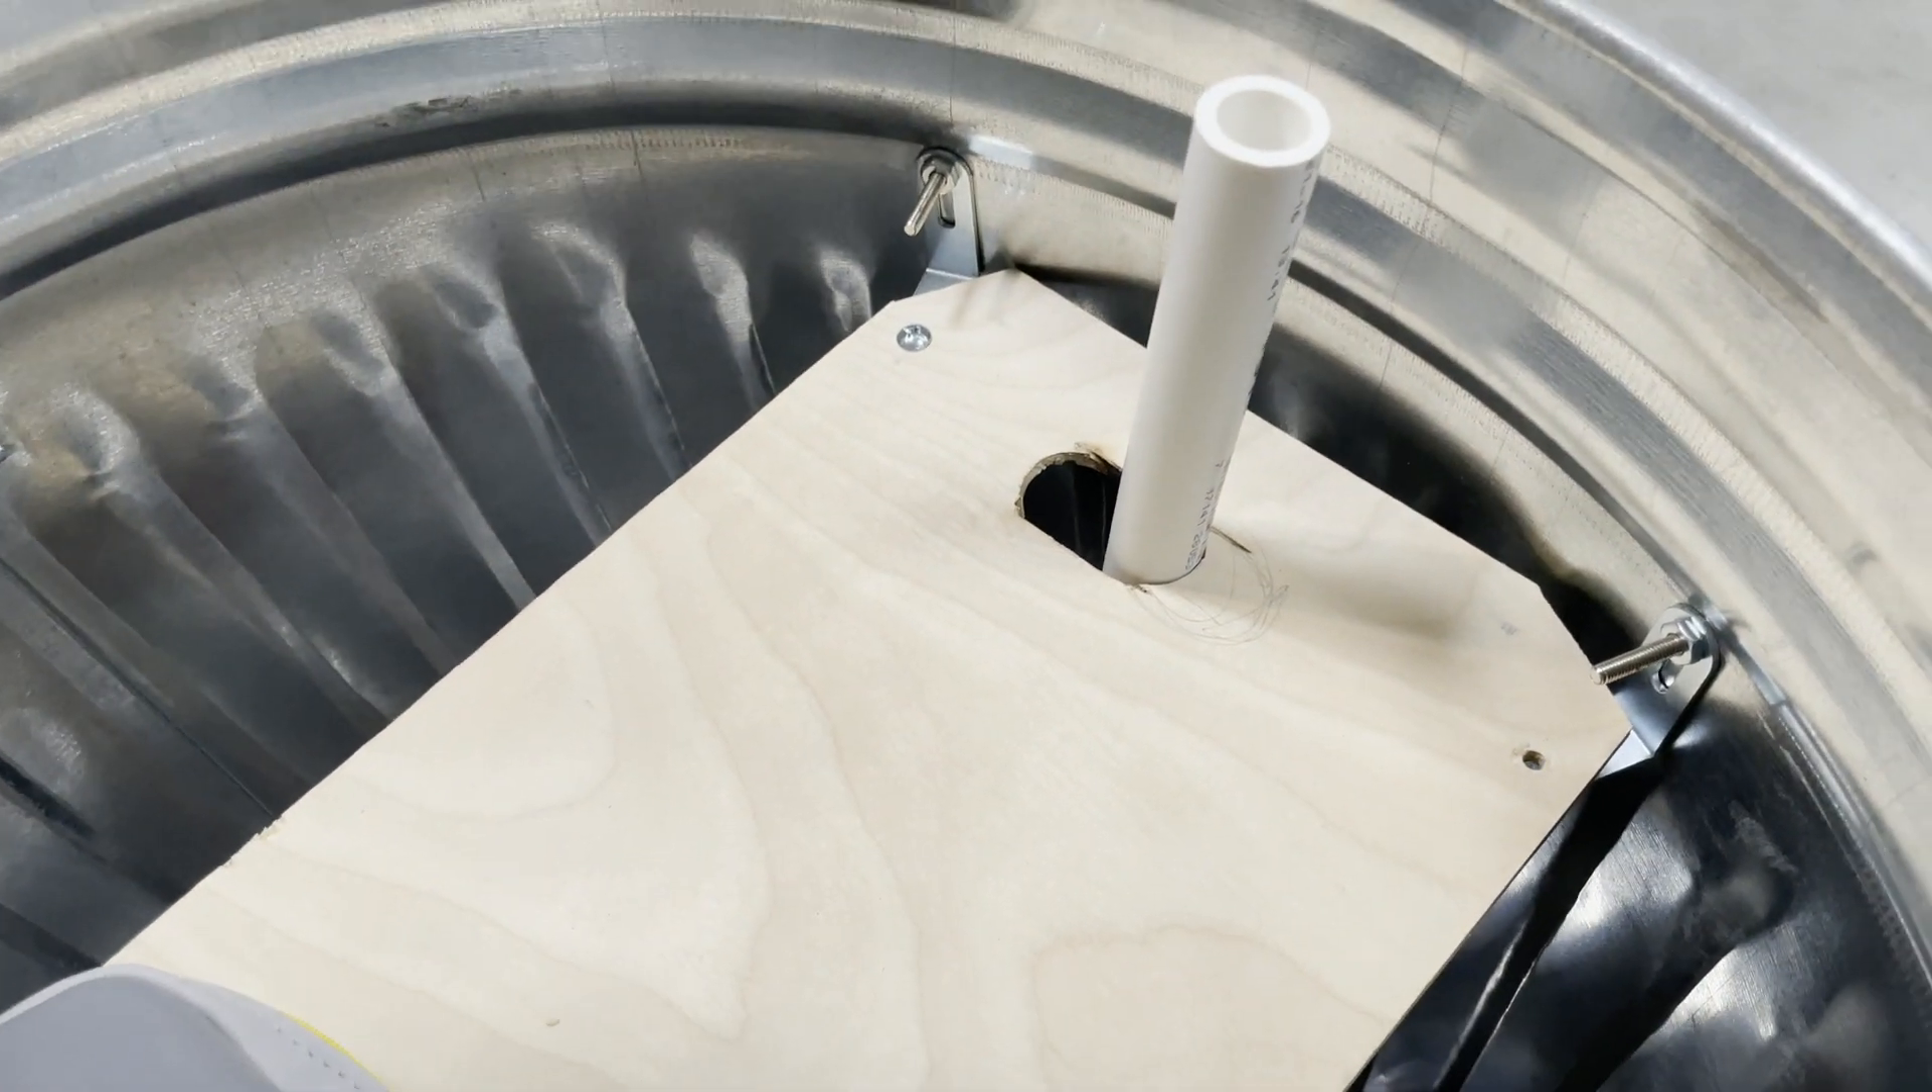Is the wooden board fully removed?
No.